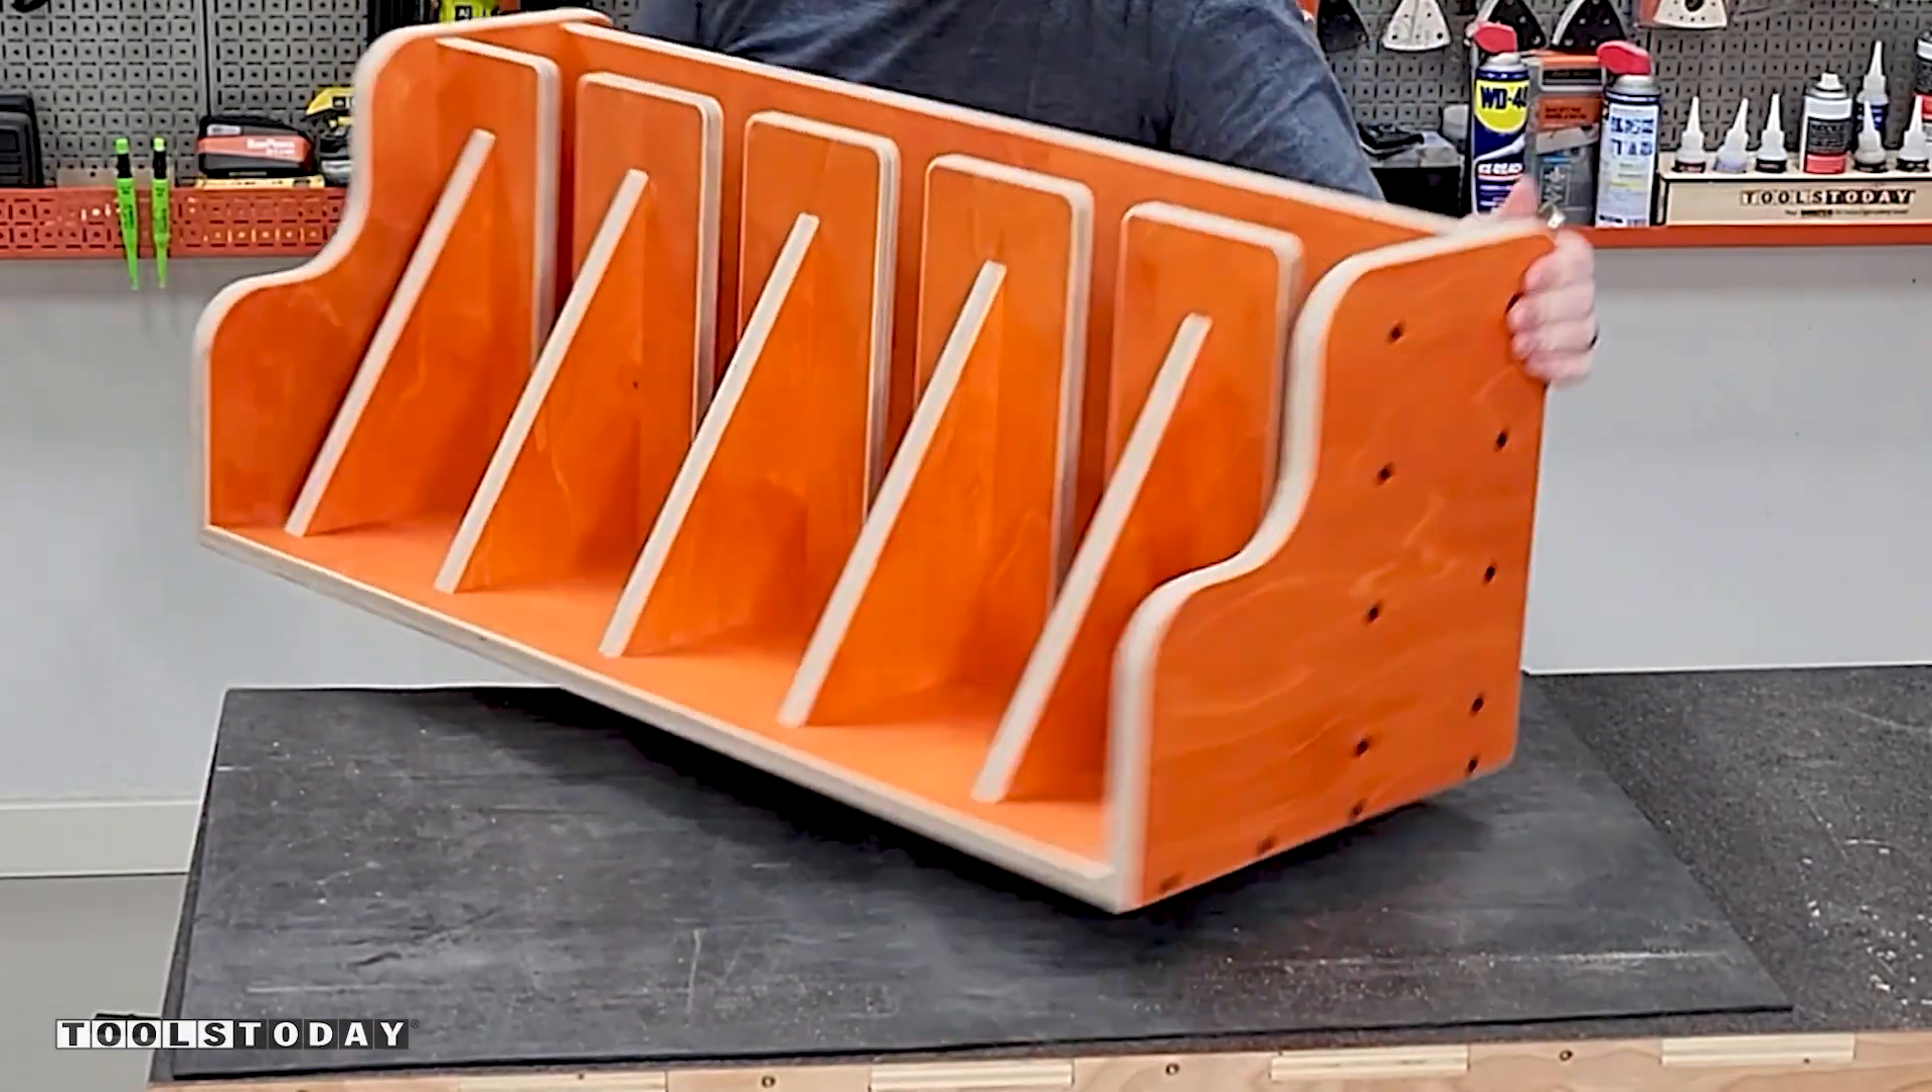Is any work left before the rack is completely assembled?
No.